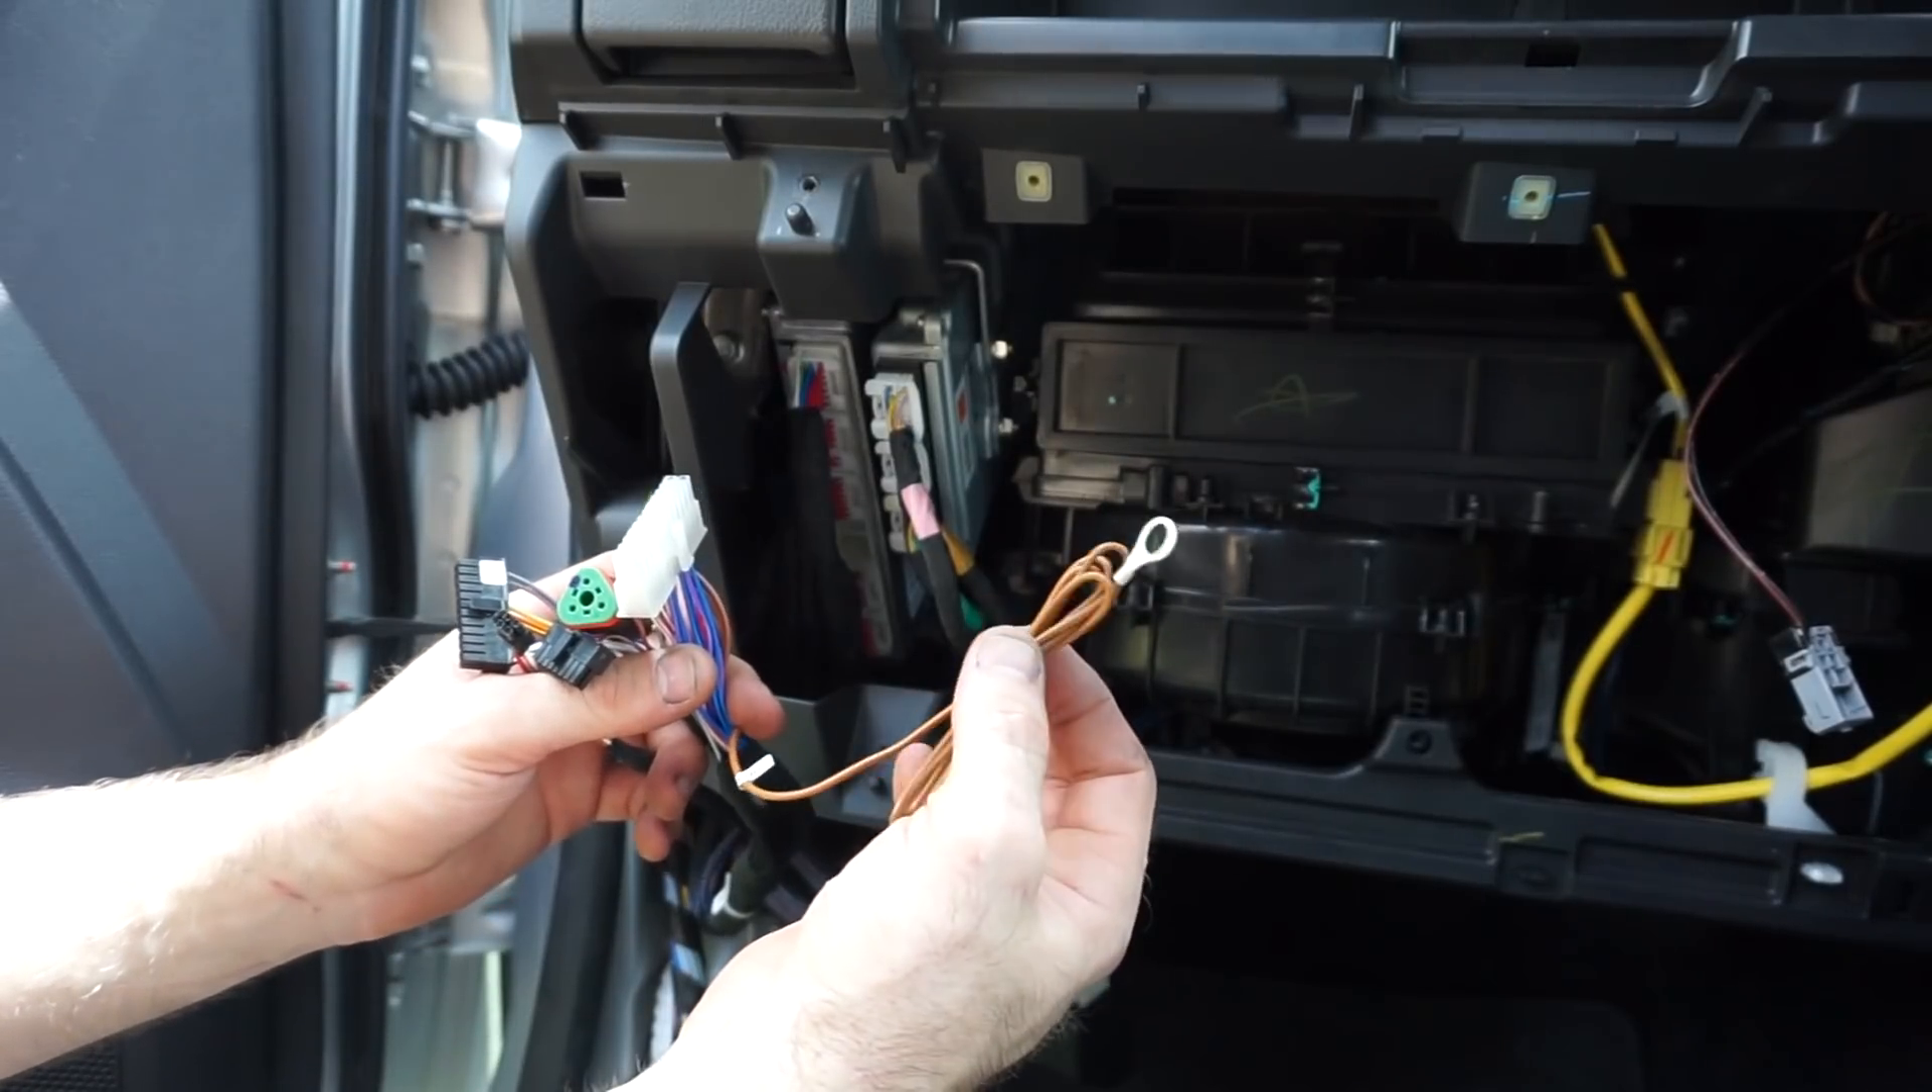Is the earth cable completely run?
No.